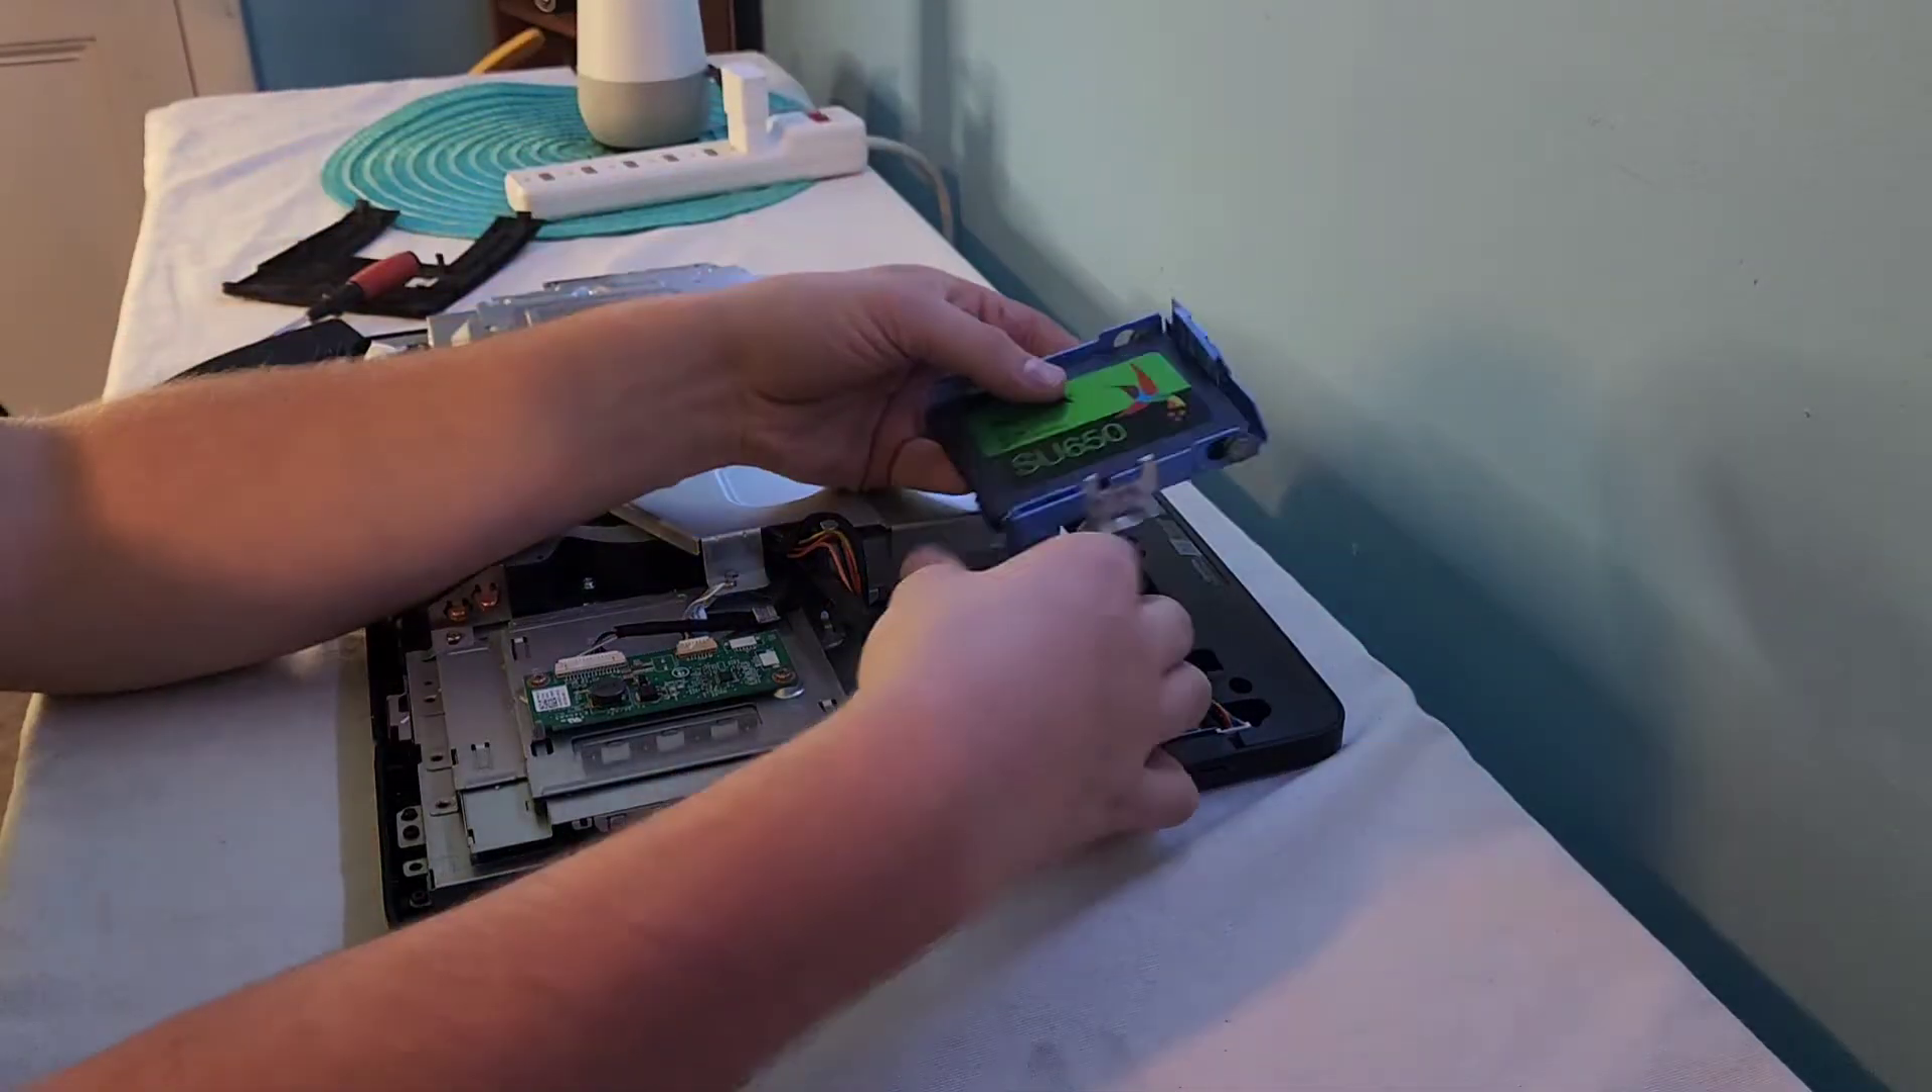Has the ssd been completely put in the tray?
Yes.